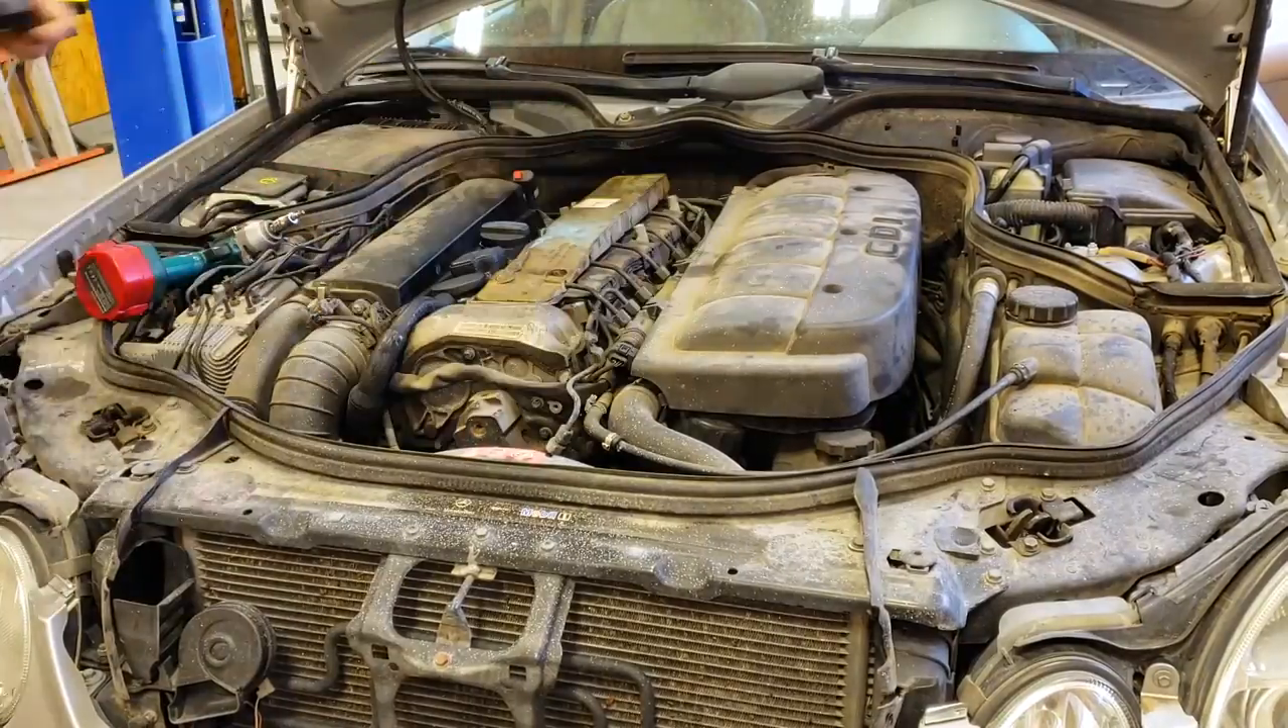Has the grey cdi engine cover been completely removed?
No.